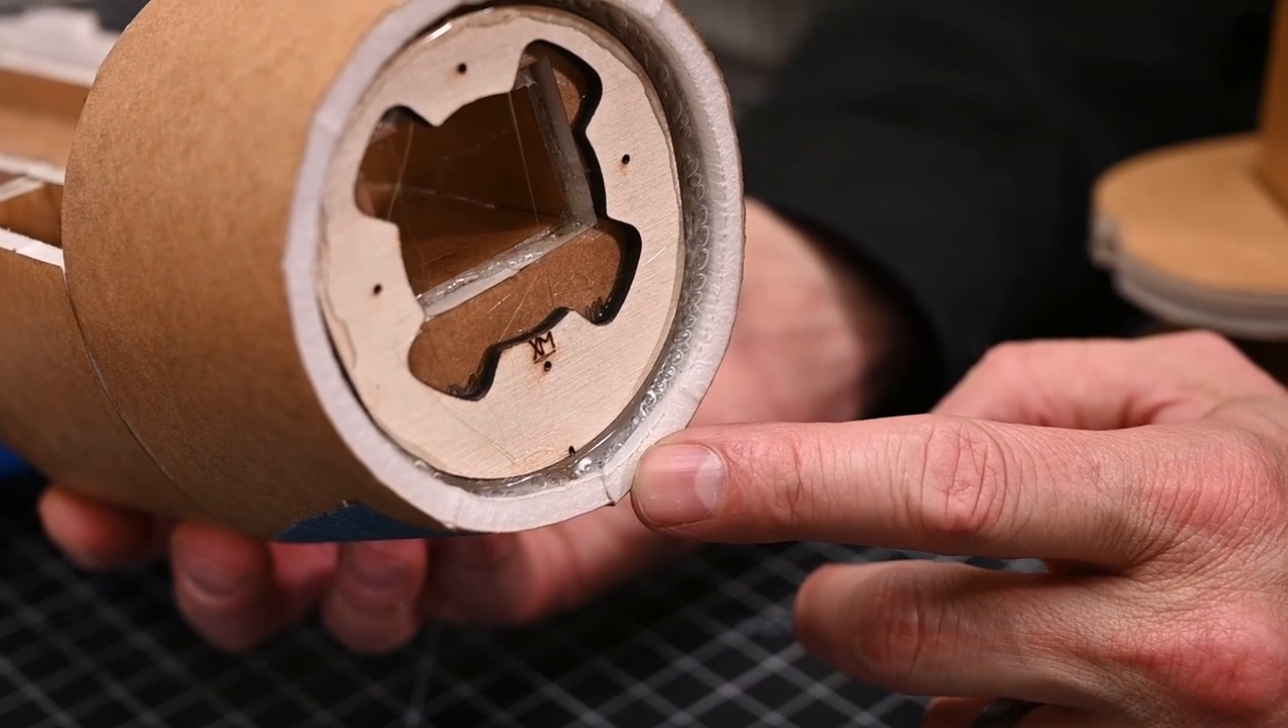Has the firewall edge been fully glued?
Yes.